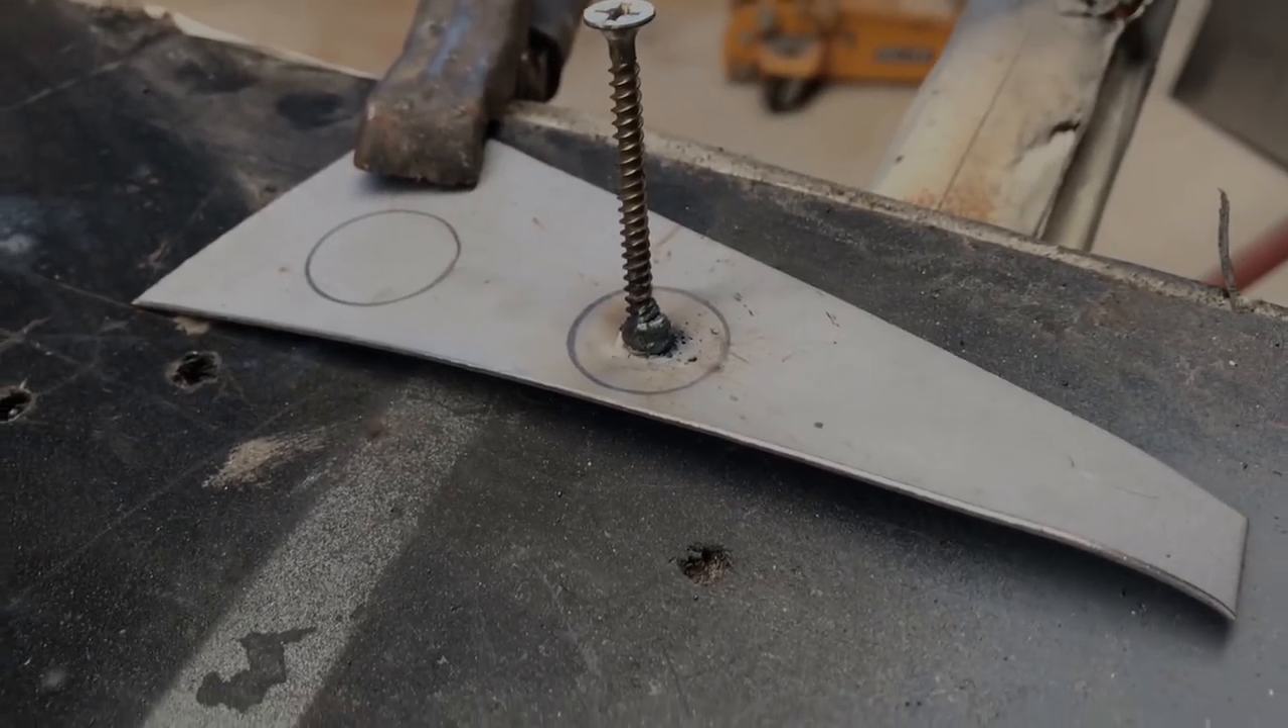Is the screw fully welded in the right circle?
Yes.